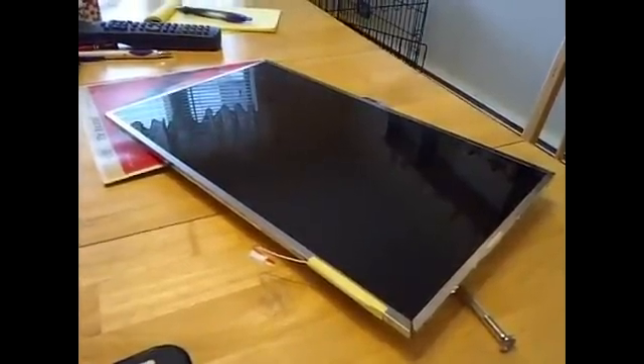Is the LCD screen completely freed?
Yes.